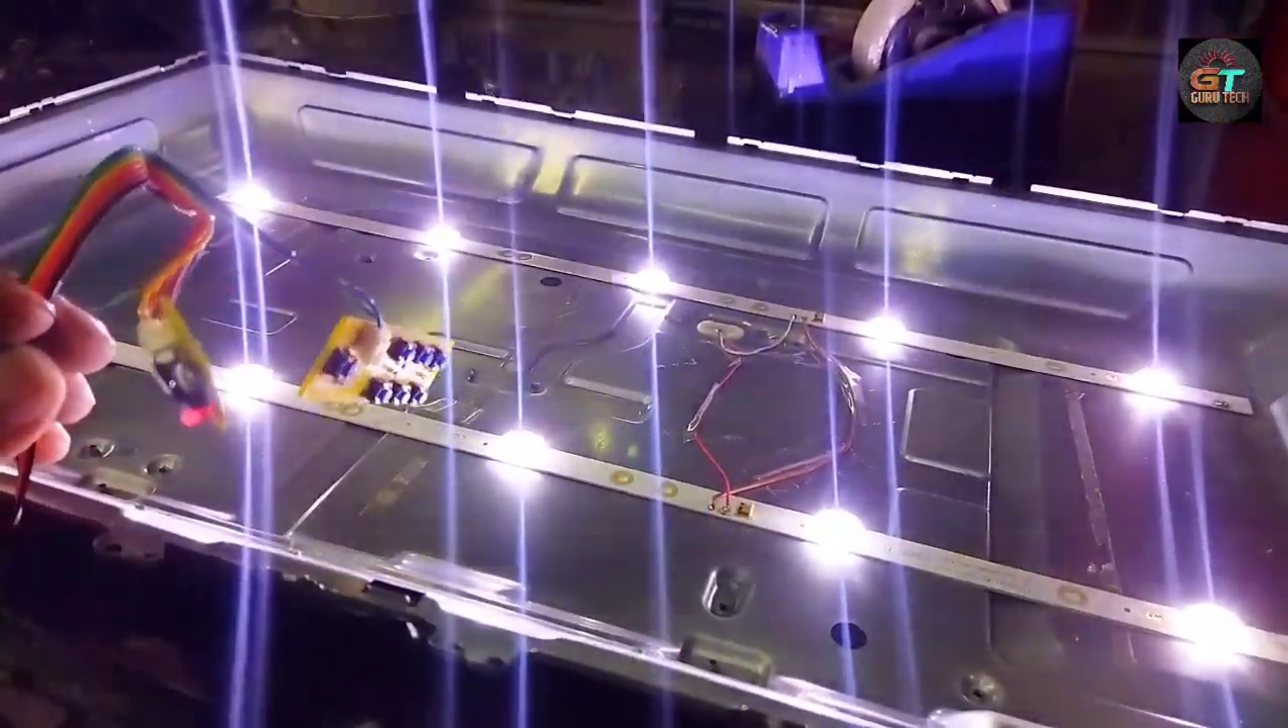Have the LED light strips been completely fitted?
Yes.